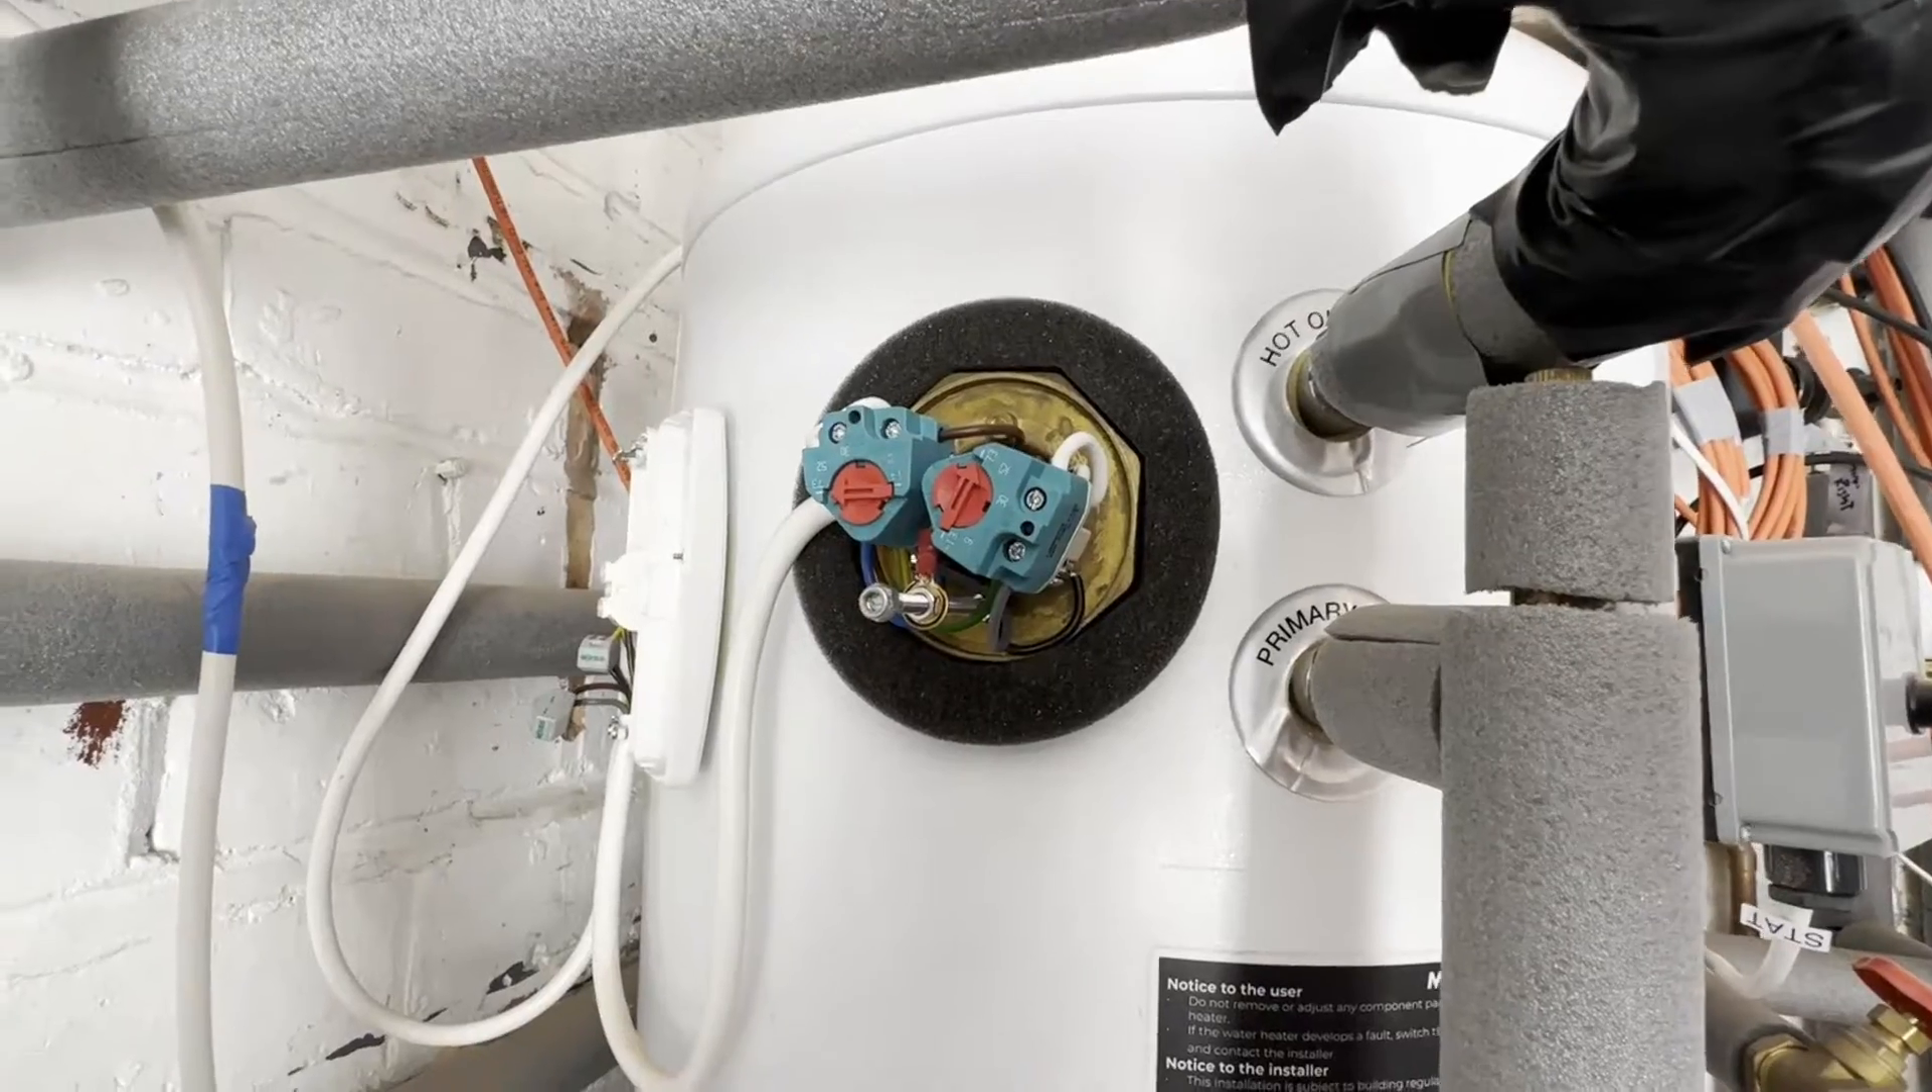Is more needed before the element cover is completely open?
No.